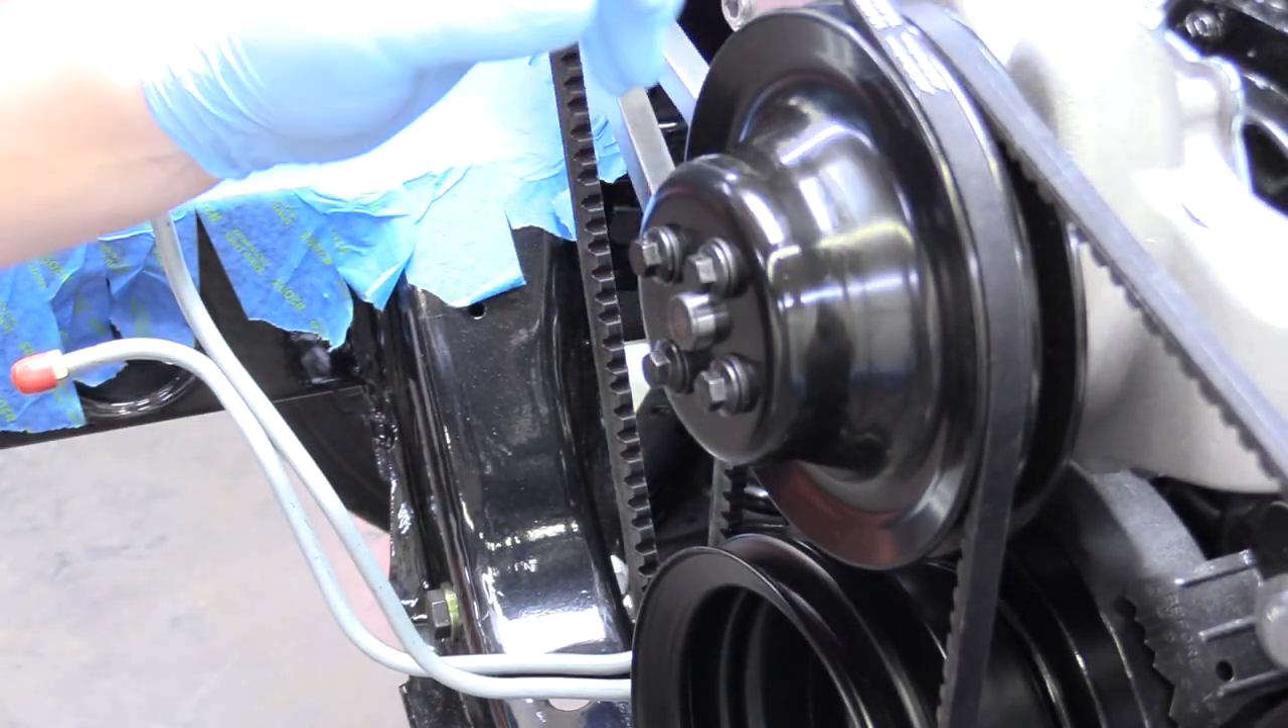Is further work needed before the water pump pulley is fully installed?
No.